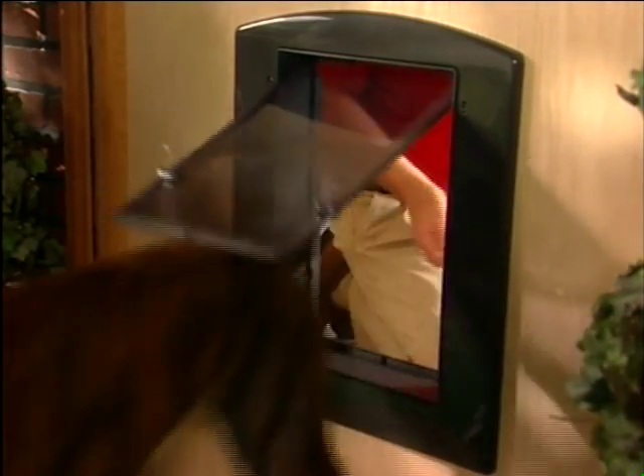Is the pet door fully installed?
Yes.